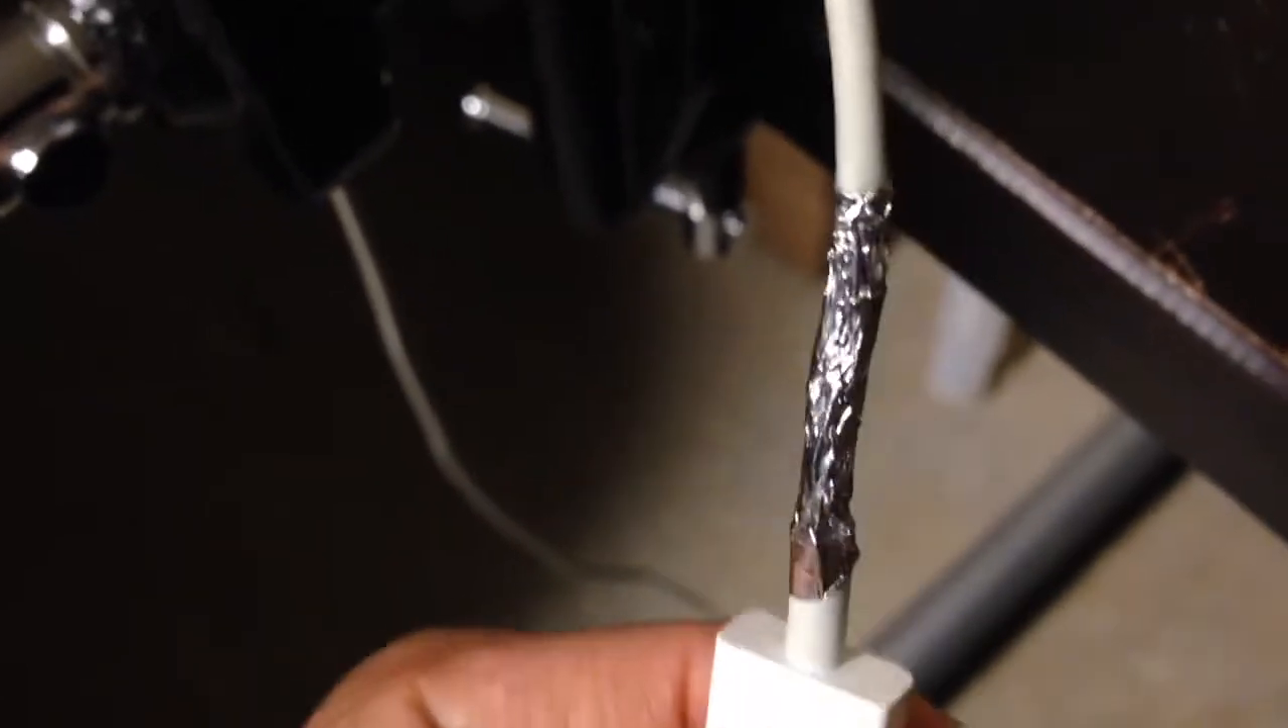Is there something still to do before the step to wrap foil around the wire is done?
No.